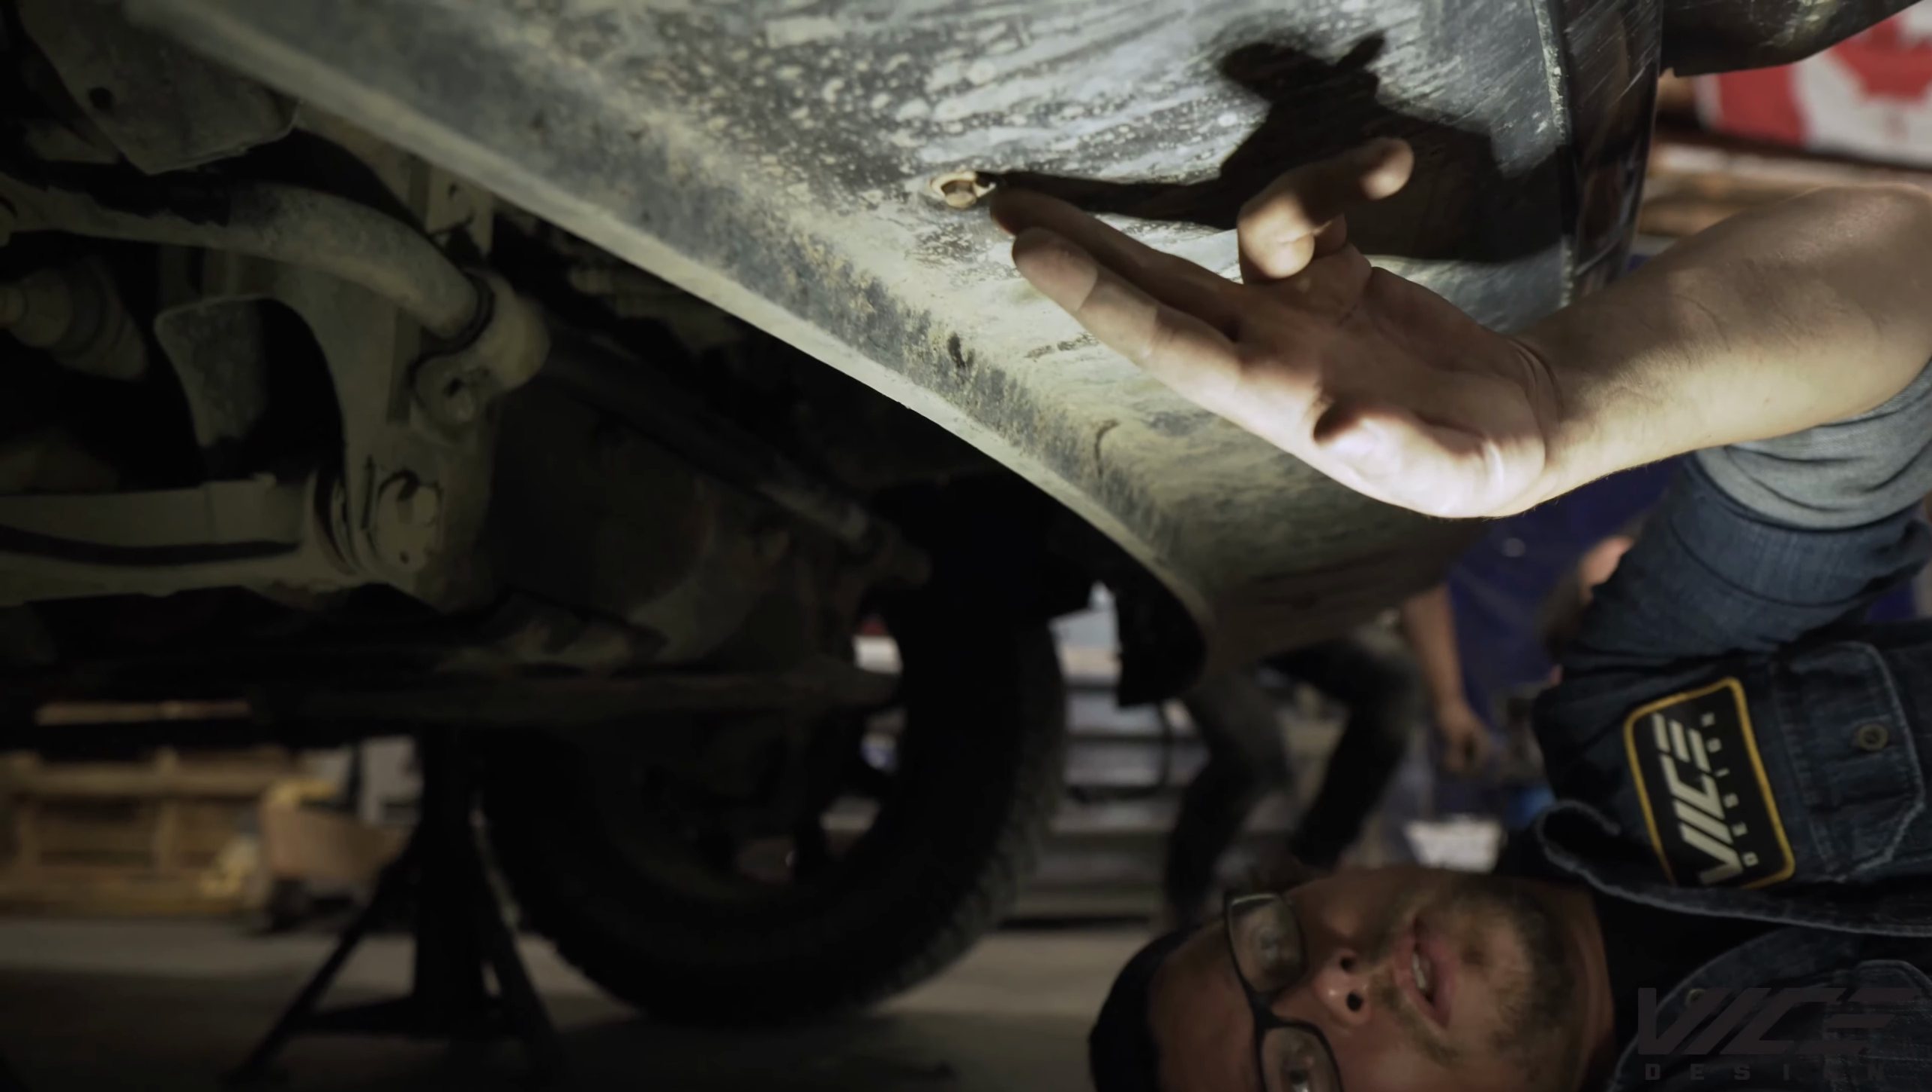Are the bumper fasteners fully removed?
No.